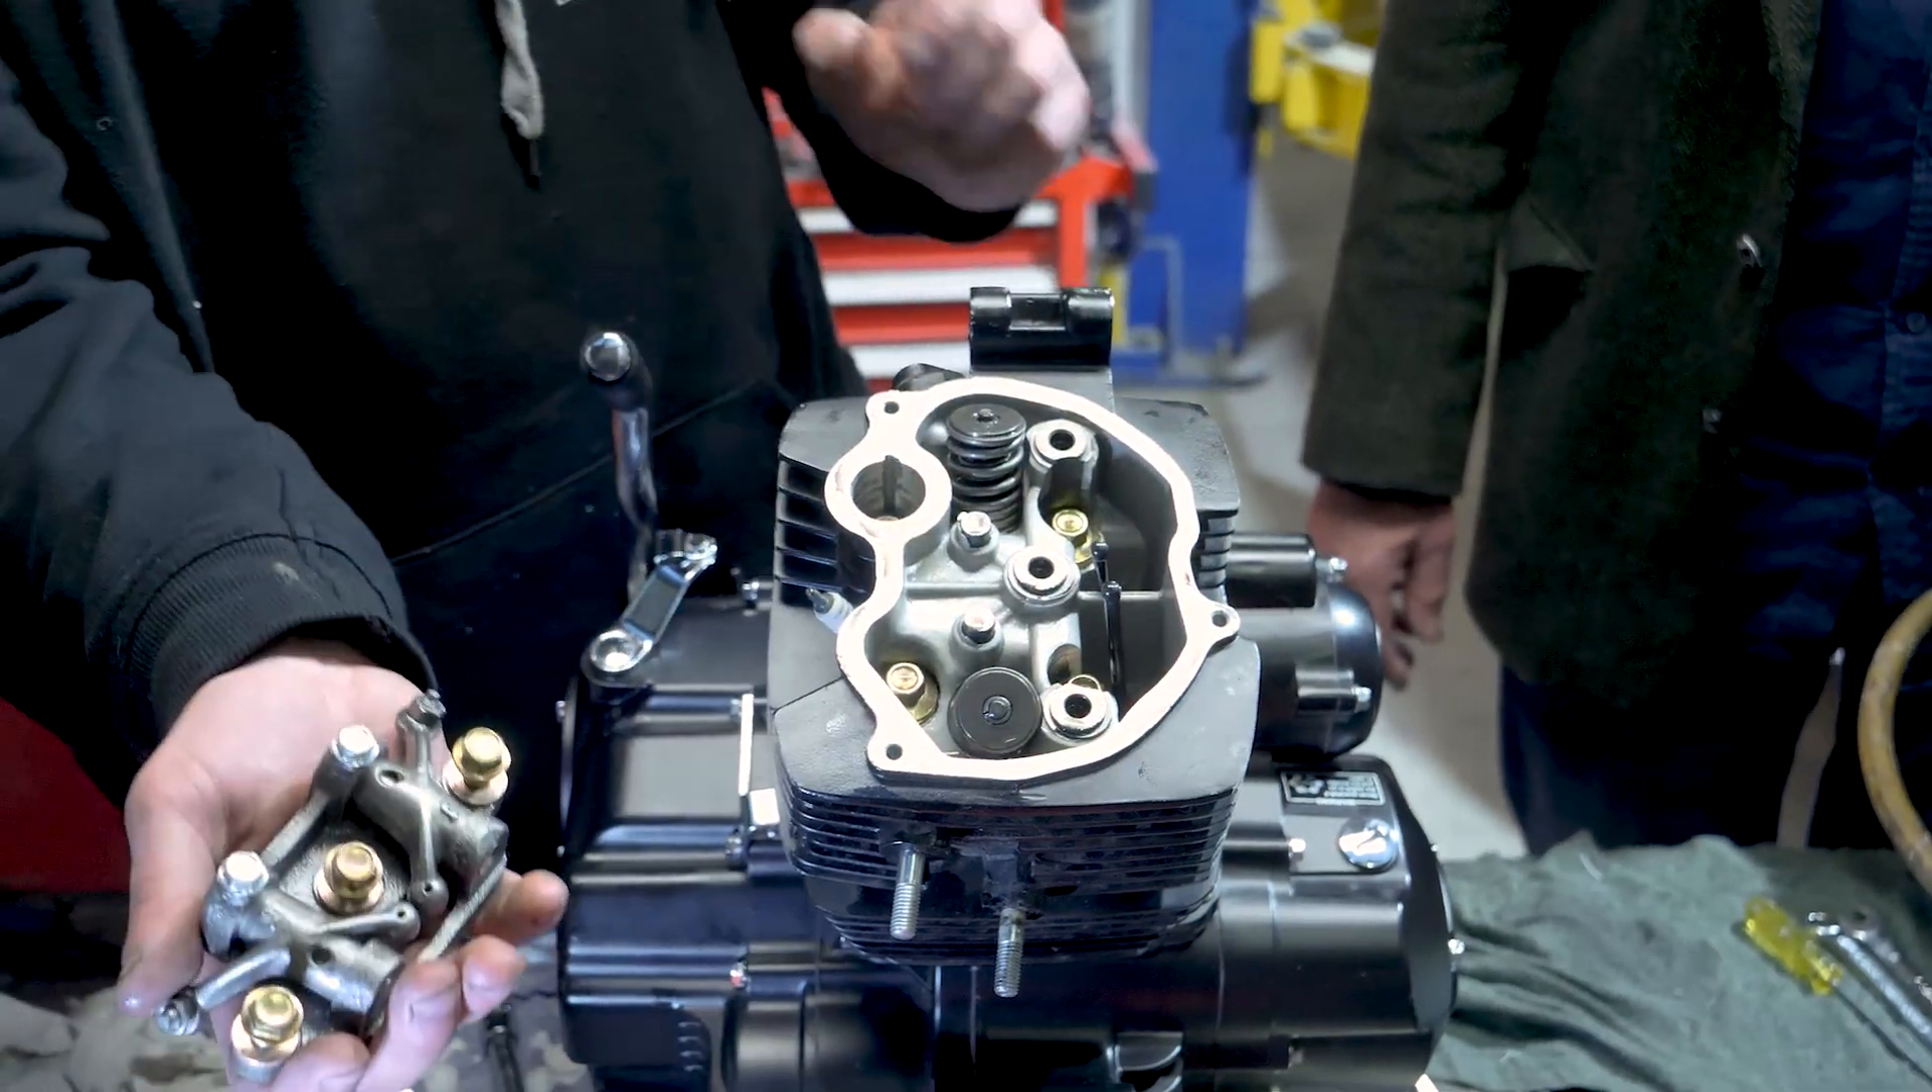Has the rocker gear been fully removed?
Yes.